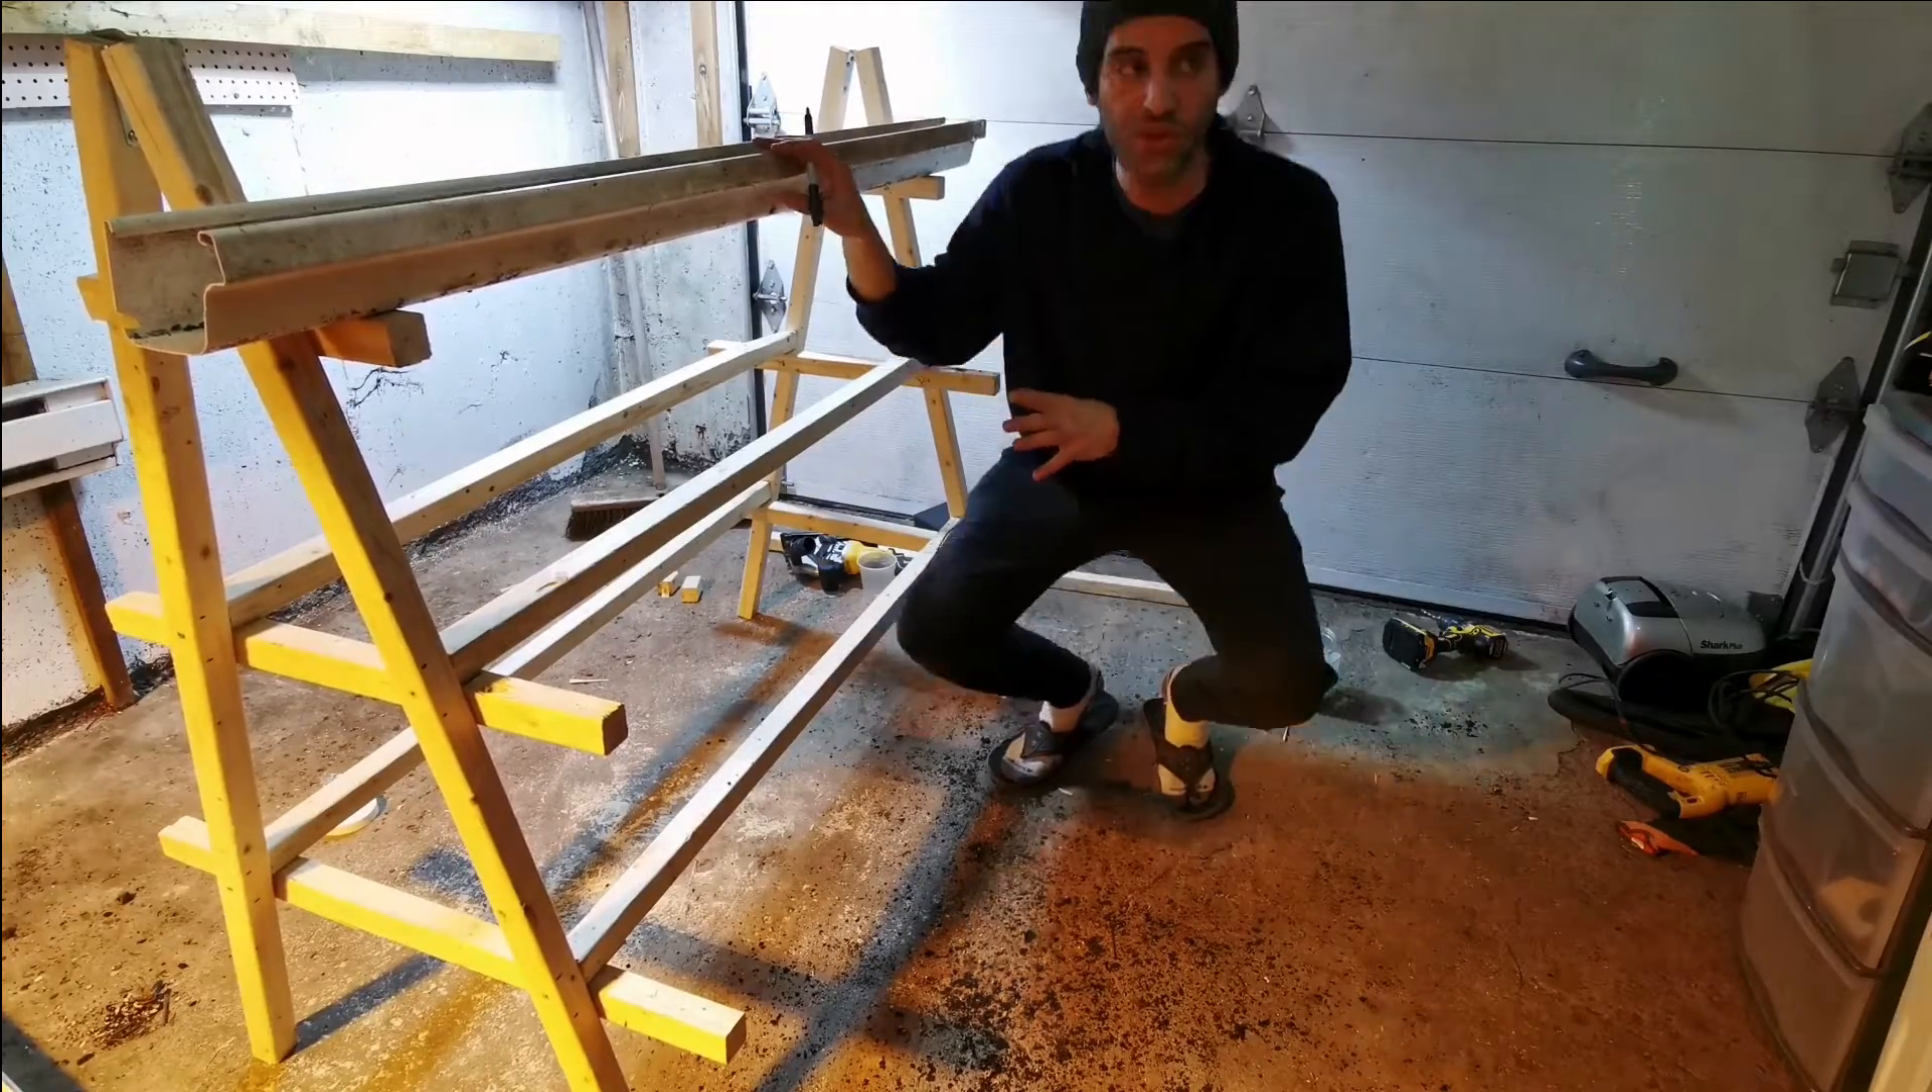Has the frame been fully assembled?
Yes.